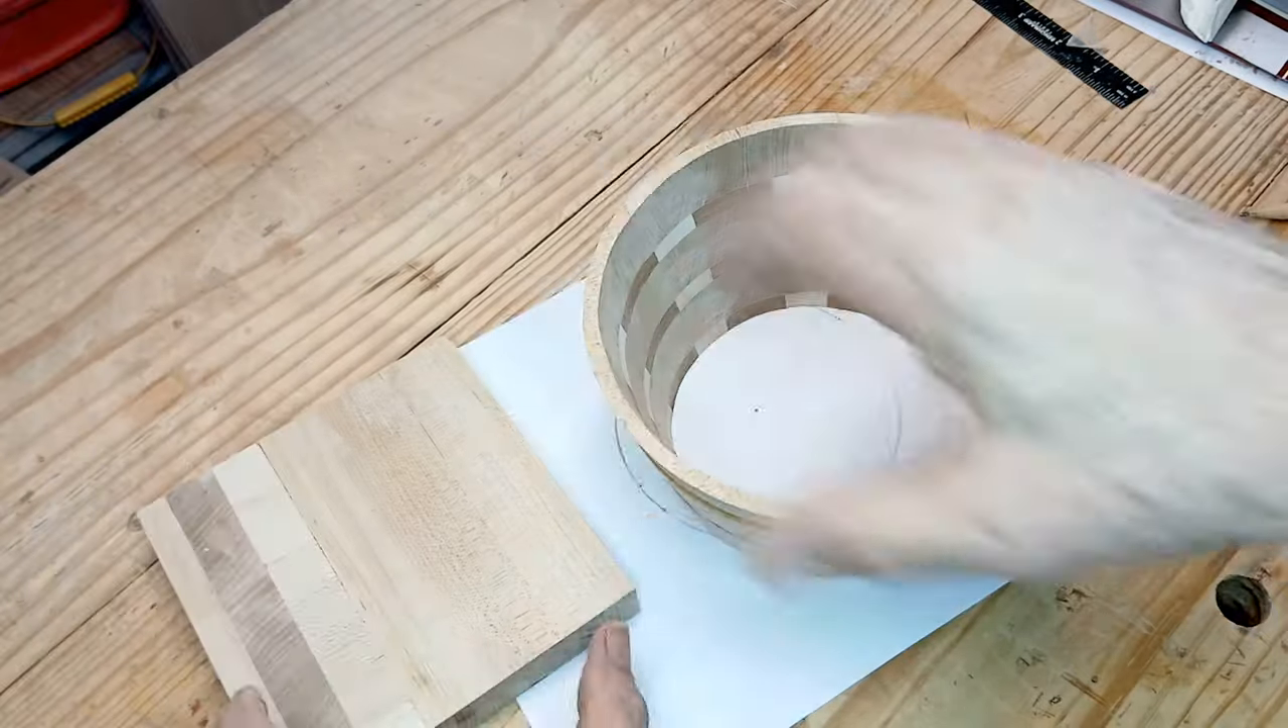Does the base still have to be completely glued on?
Yes.